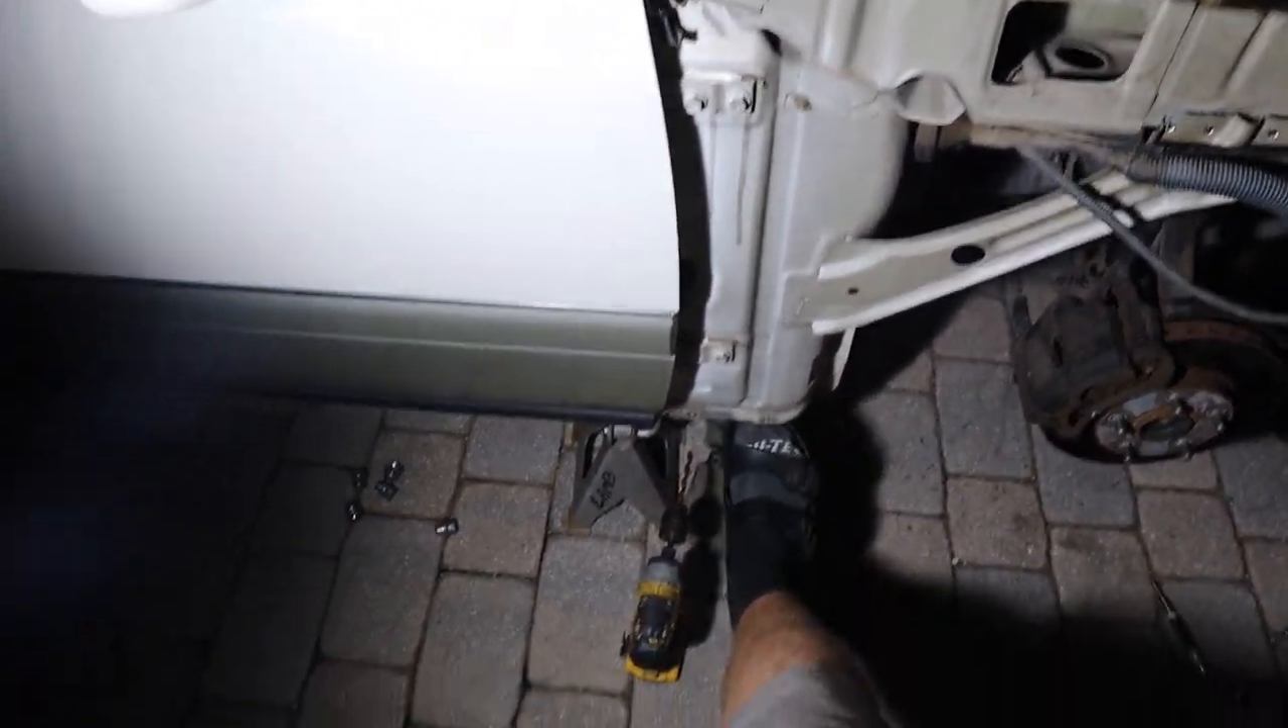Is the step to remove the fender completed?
Yes.